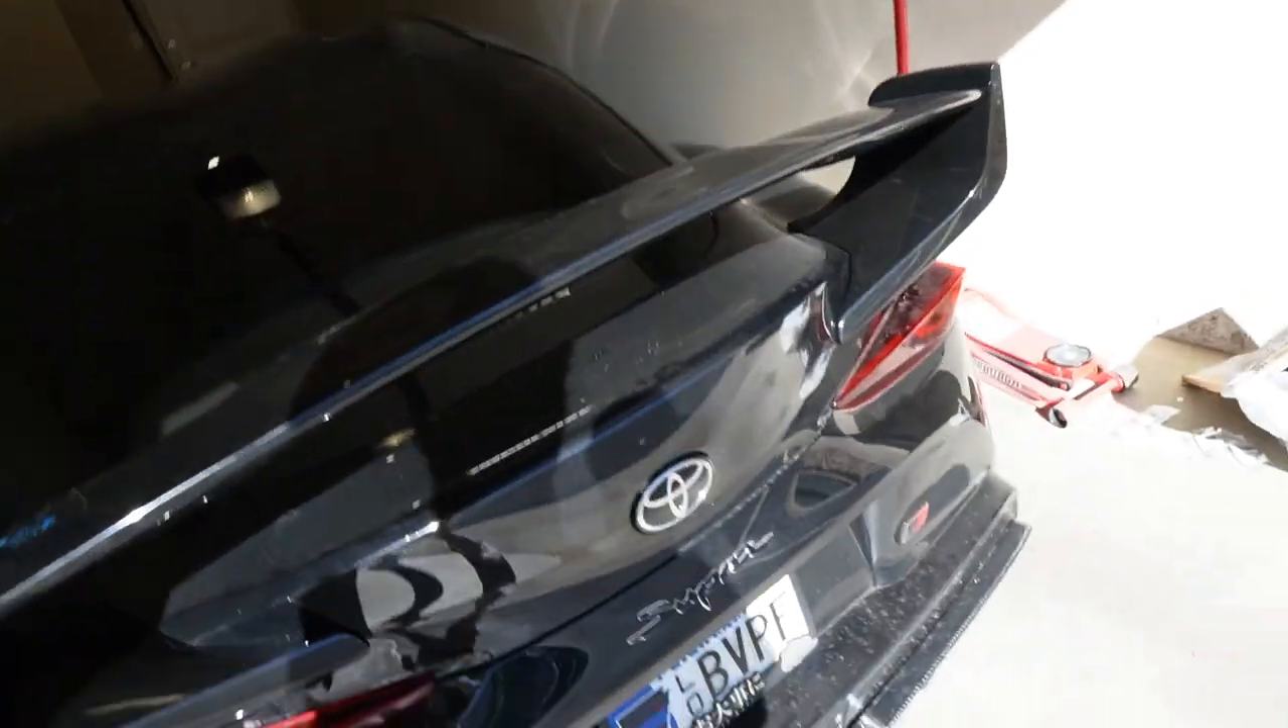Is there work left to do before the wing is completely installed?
No.